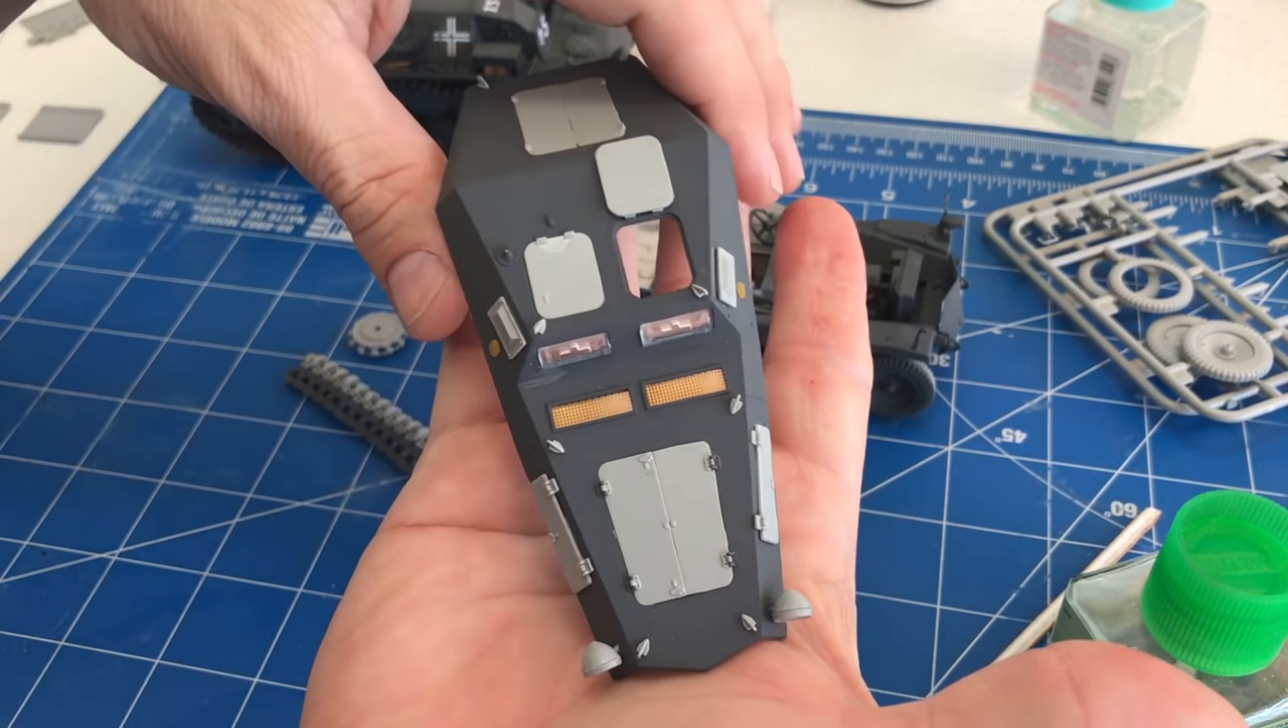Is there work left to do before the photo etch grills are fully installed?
No.